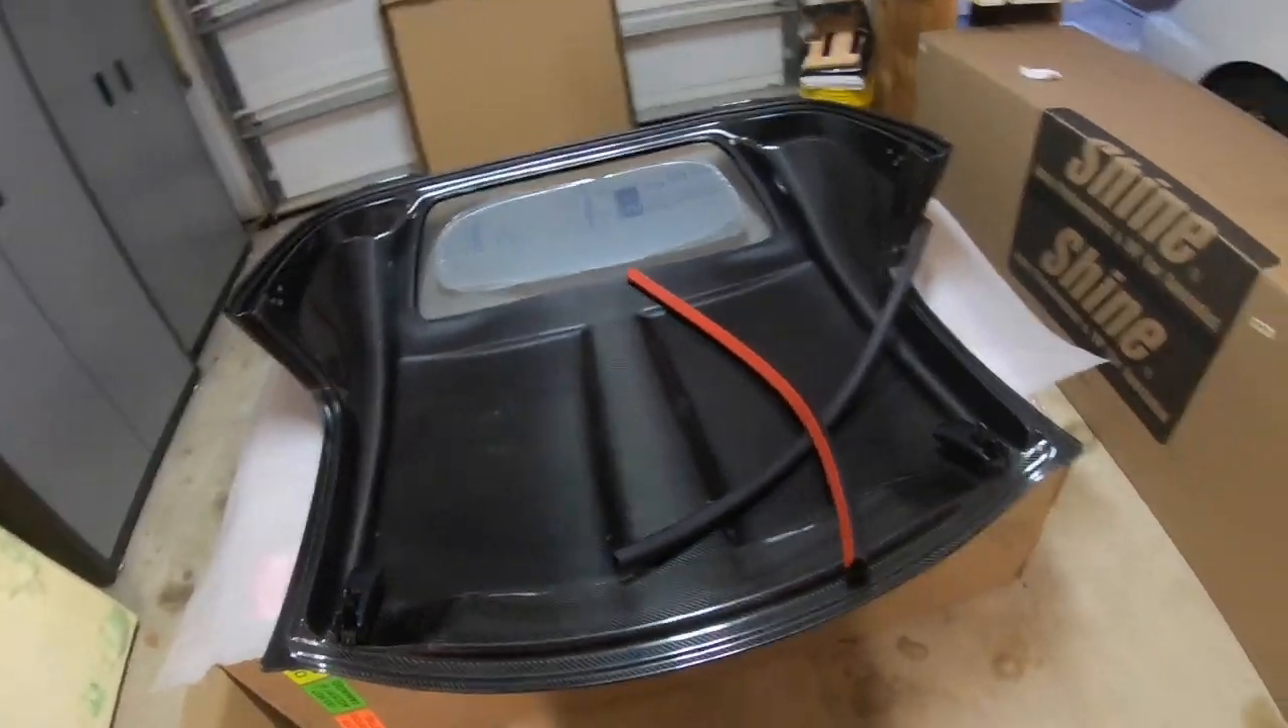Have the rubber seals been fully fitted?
No.